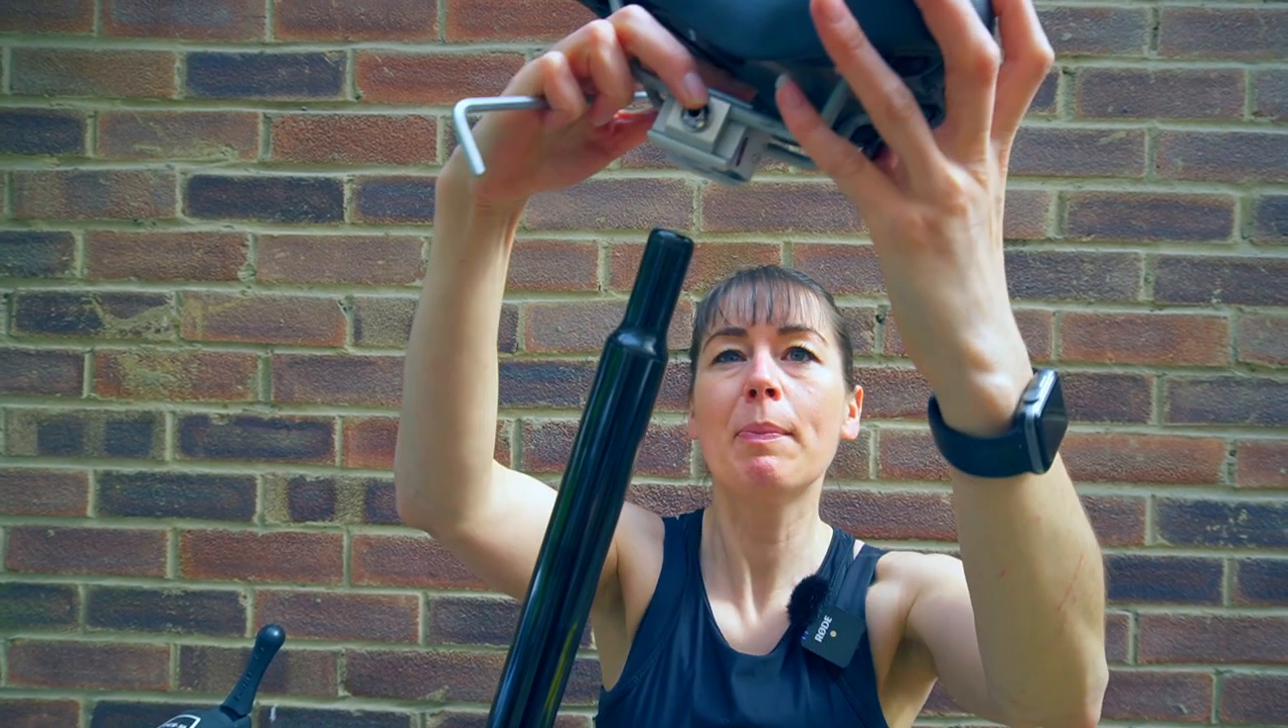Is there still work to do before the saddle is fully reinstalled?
Yes.